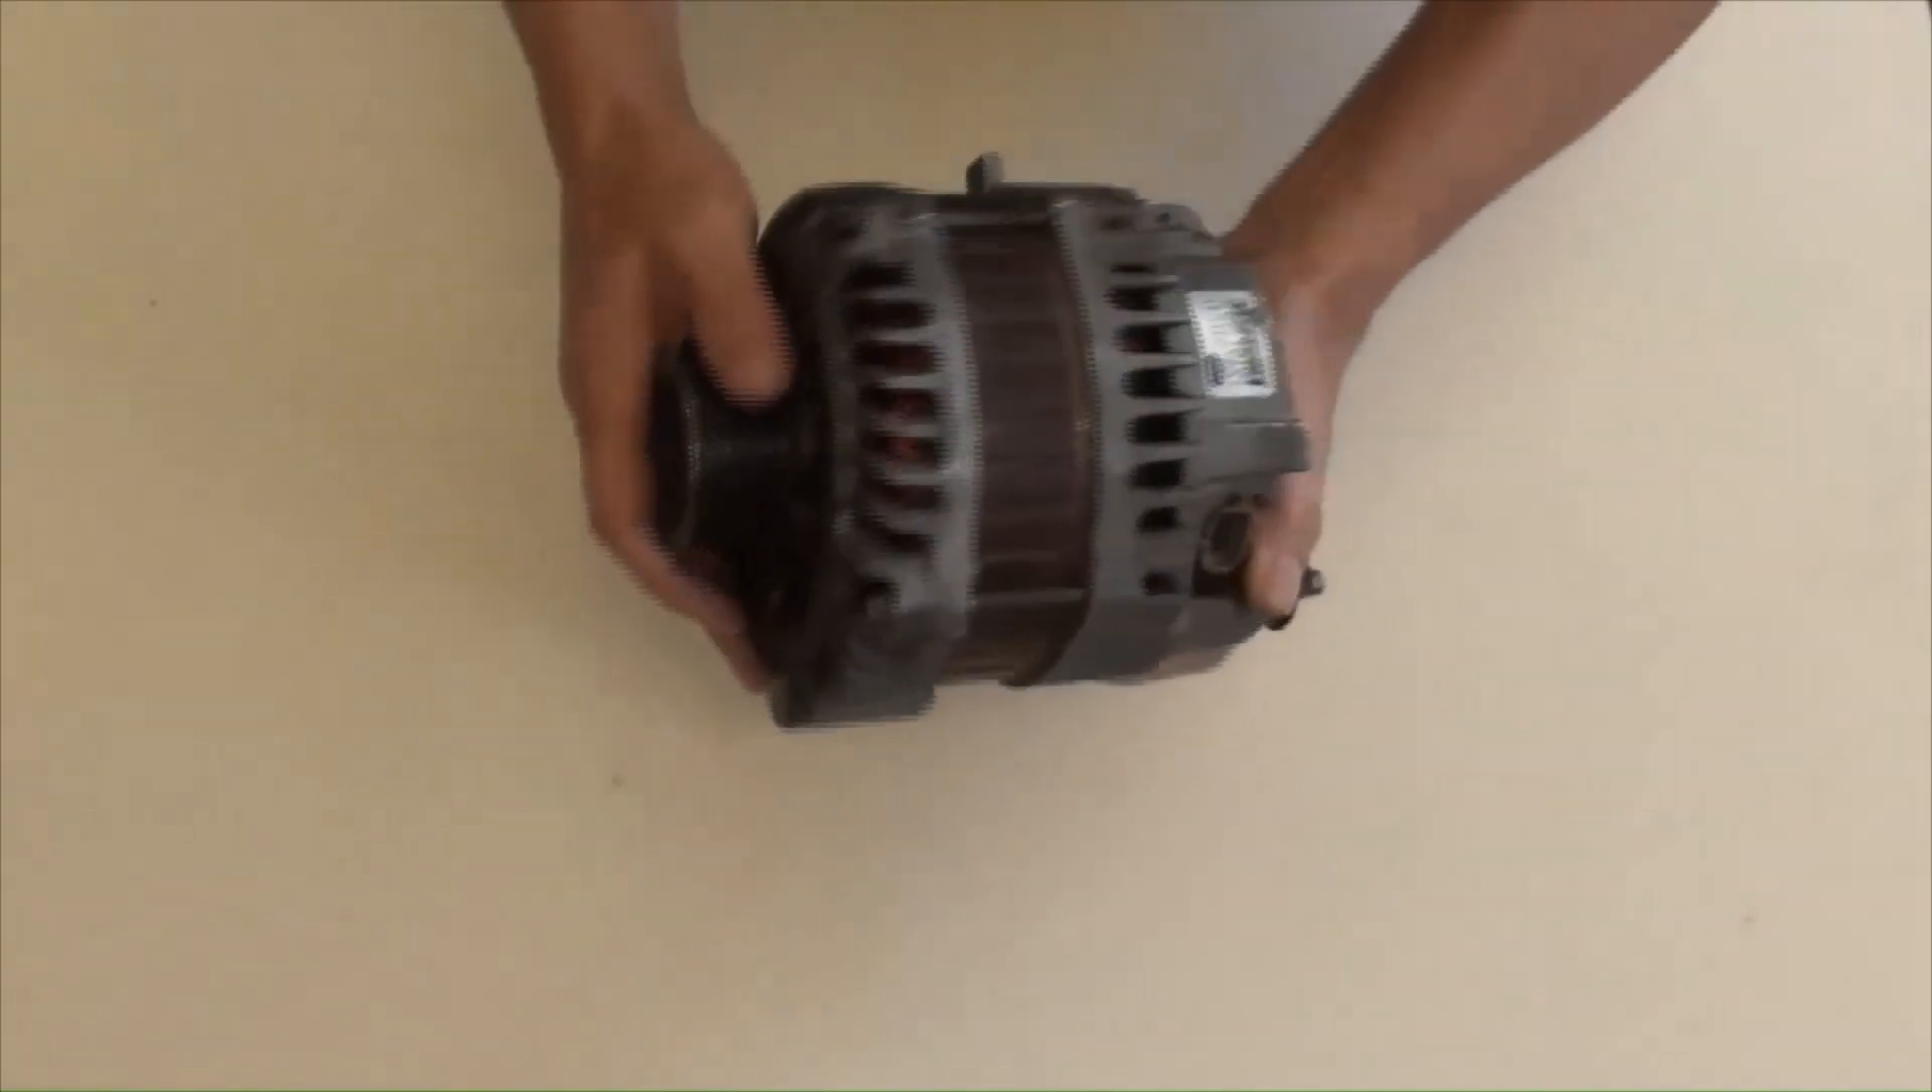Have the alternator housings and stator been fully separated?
No.